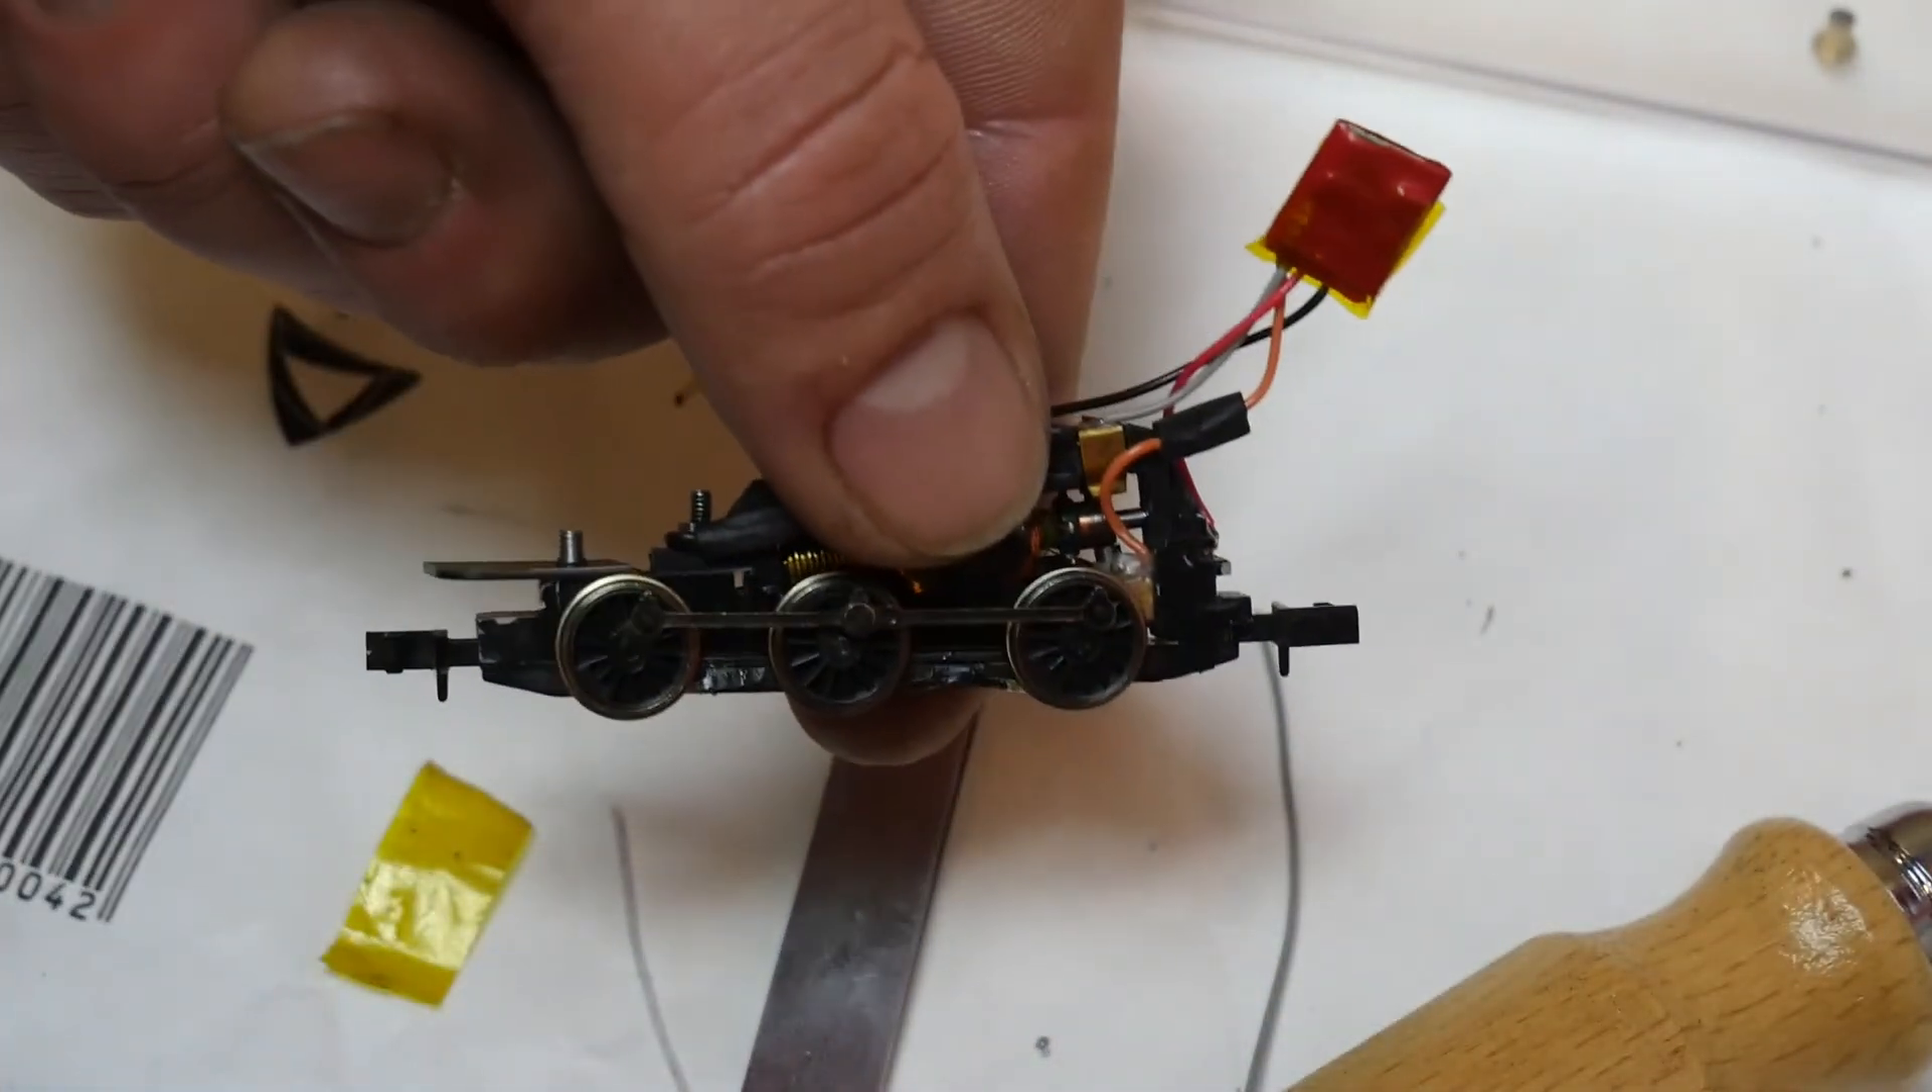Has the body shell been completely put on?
No.